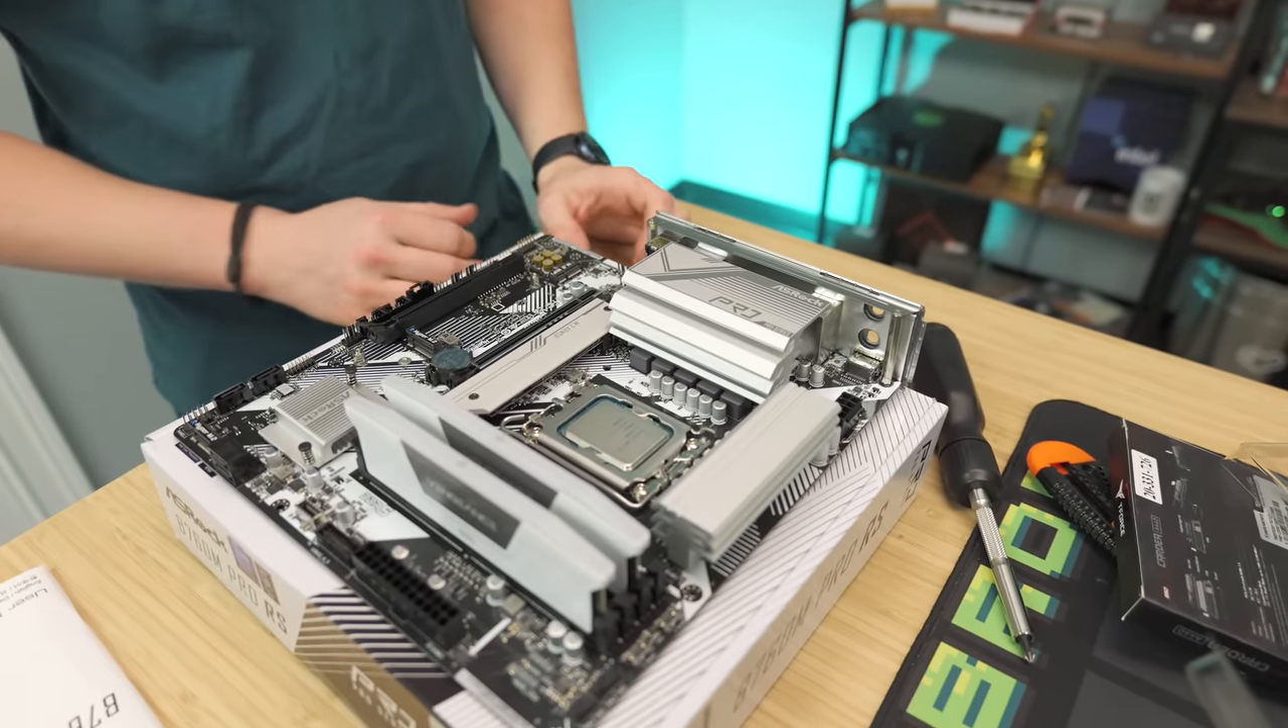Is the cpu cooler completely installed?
No.